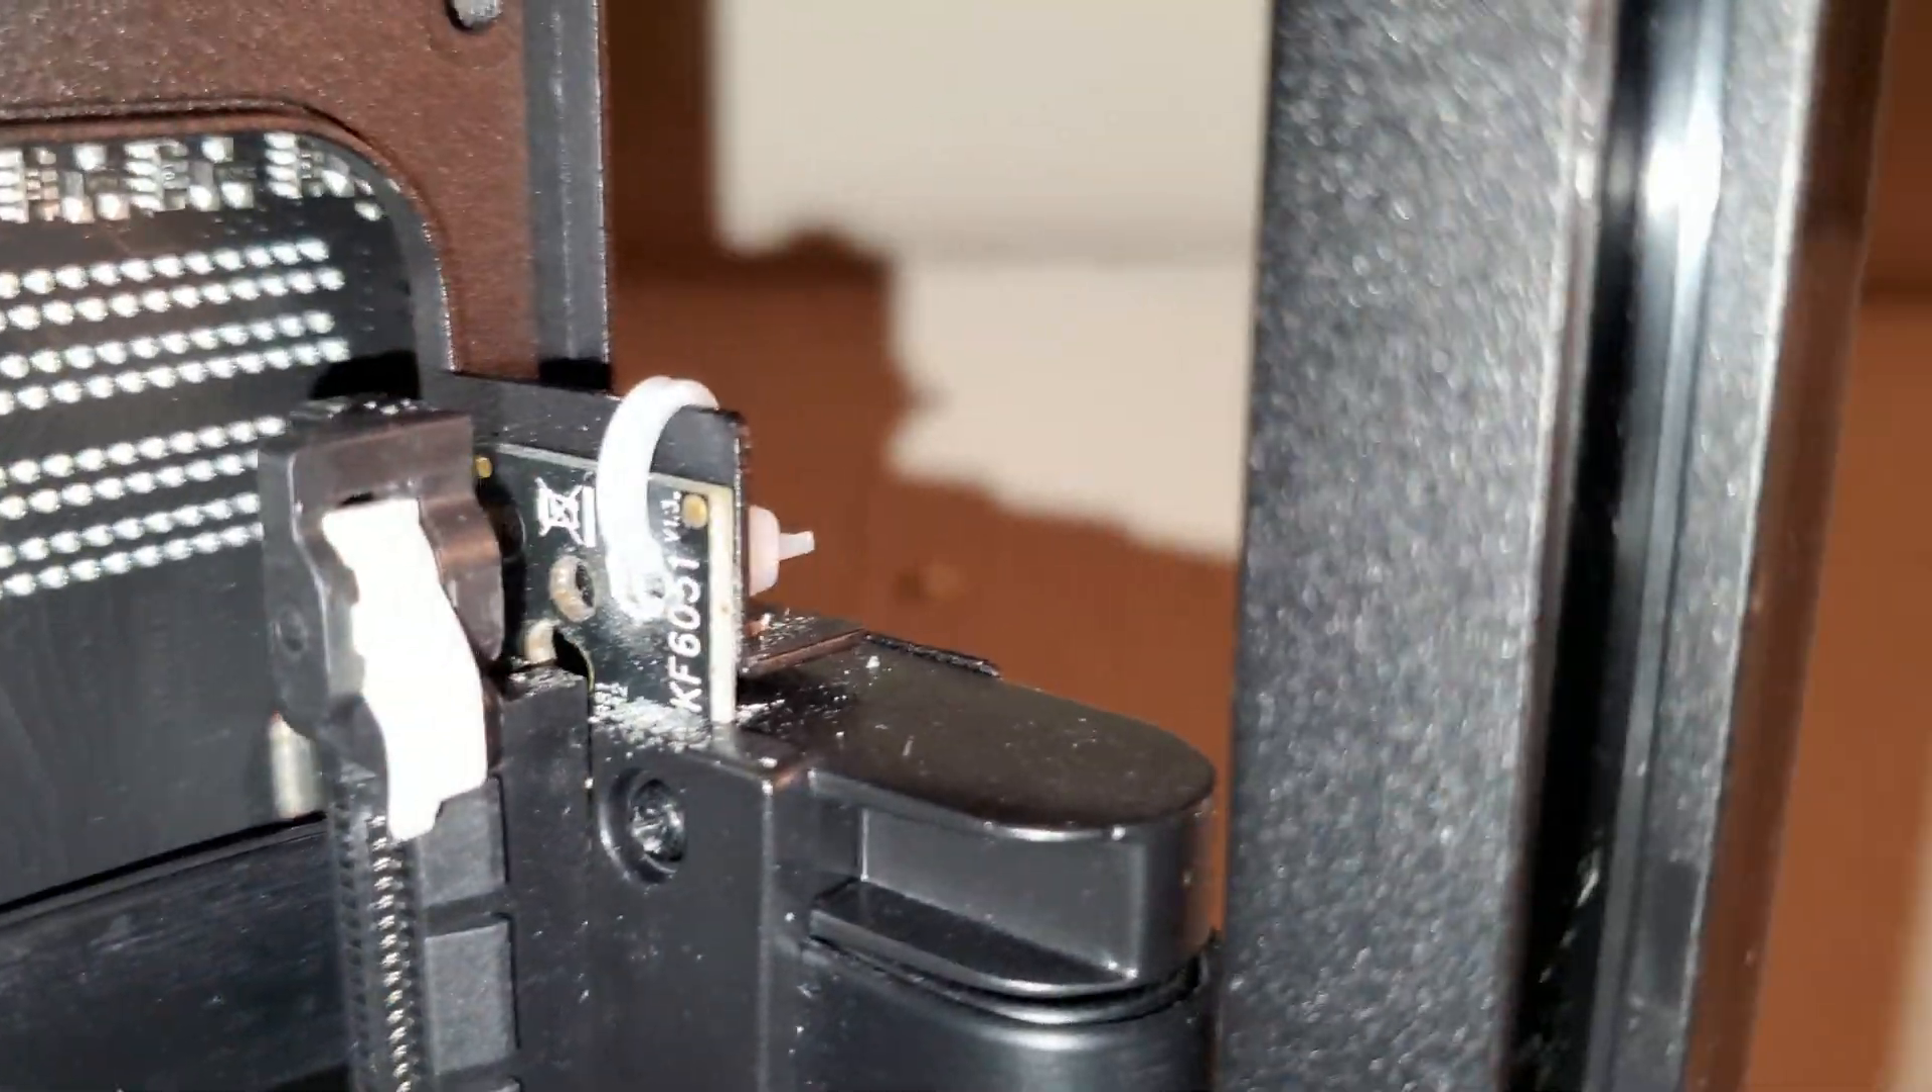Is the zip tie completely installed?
Yes.